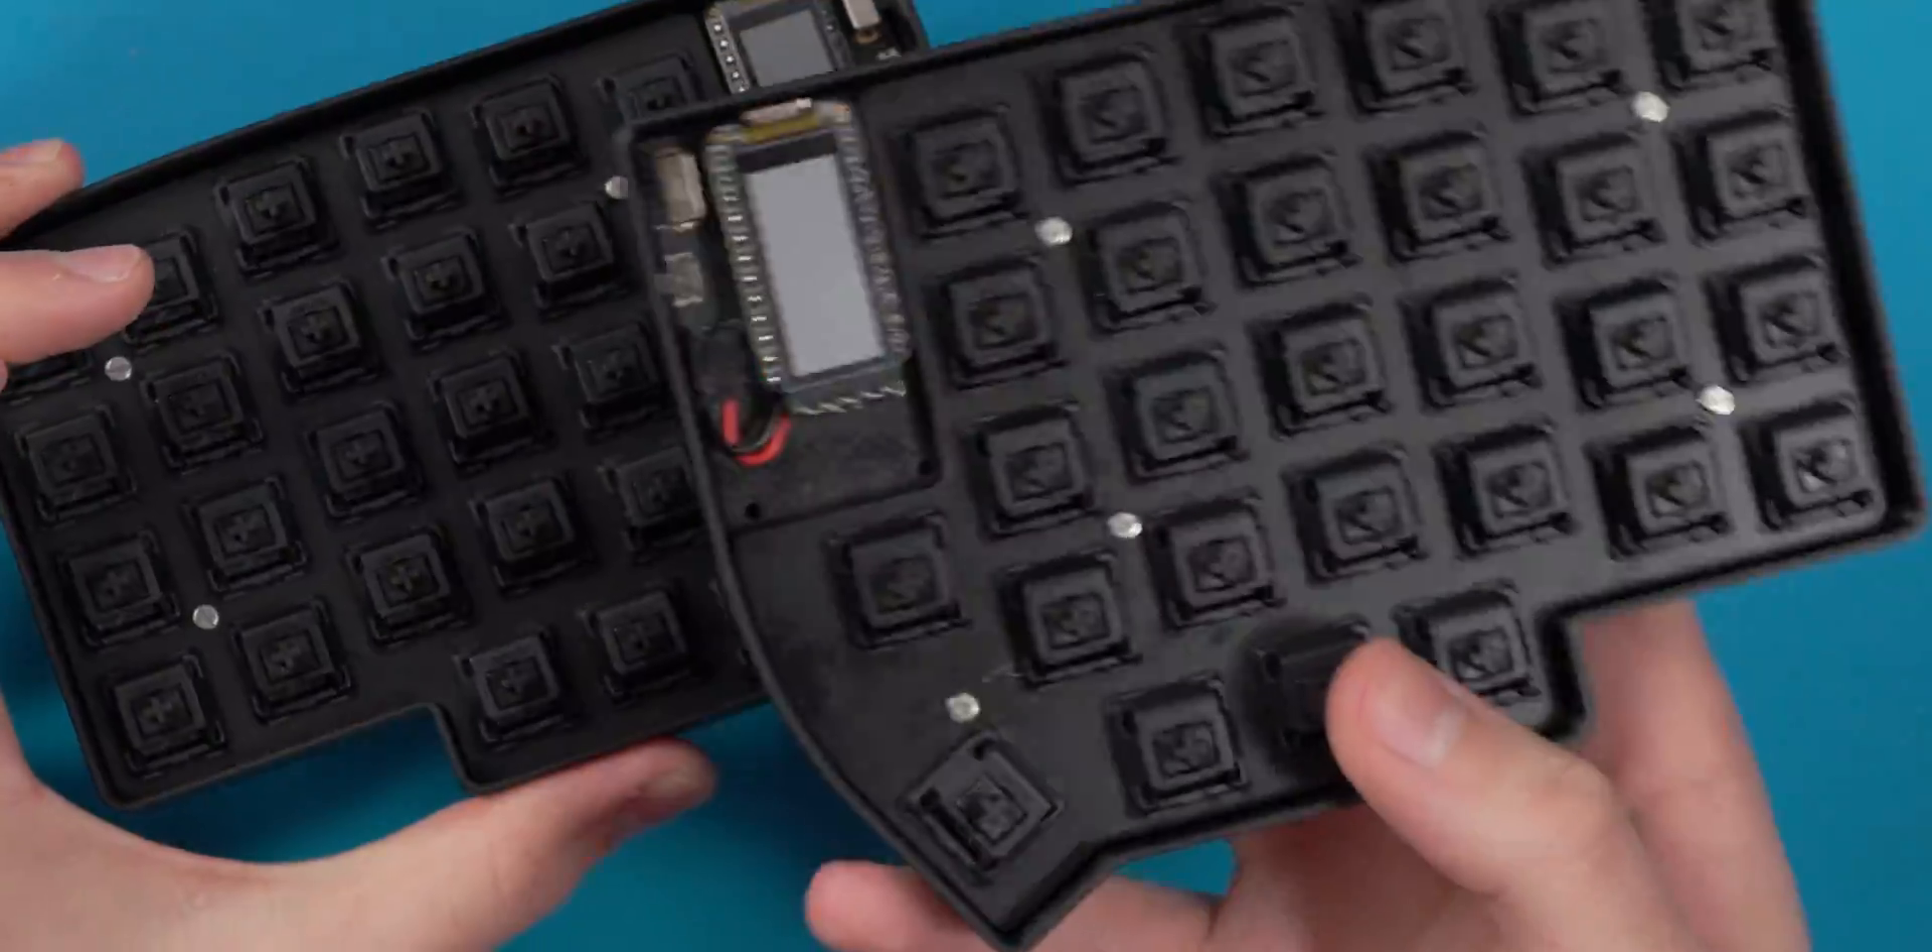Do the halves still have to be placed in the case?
No.